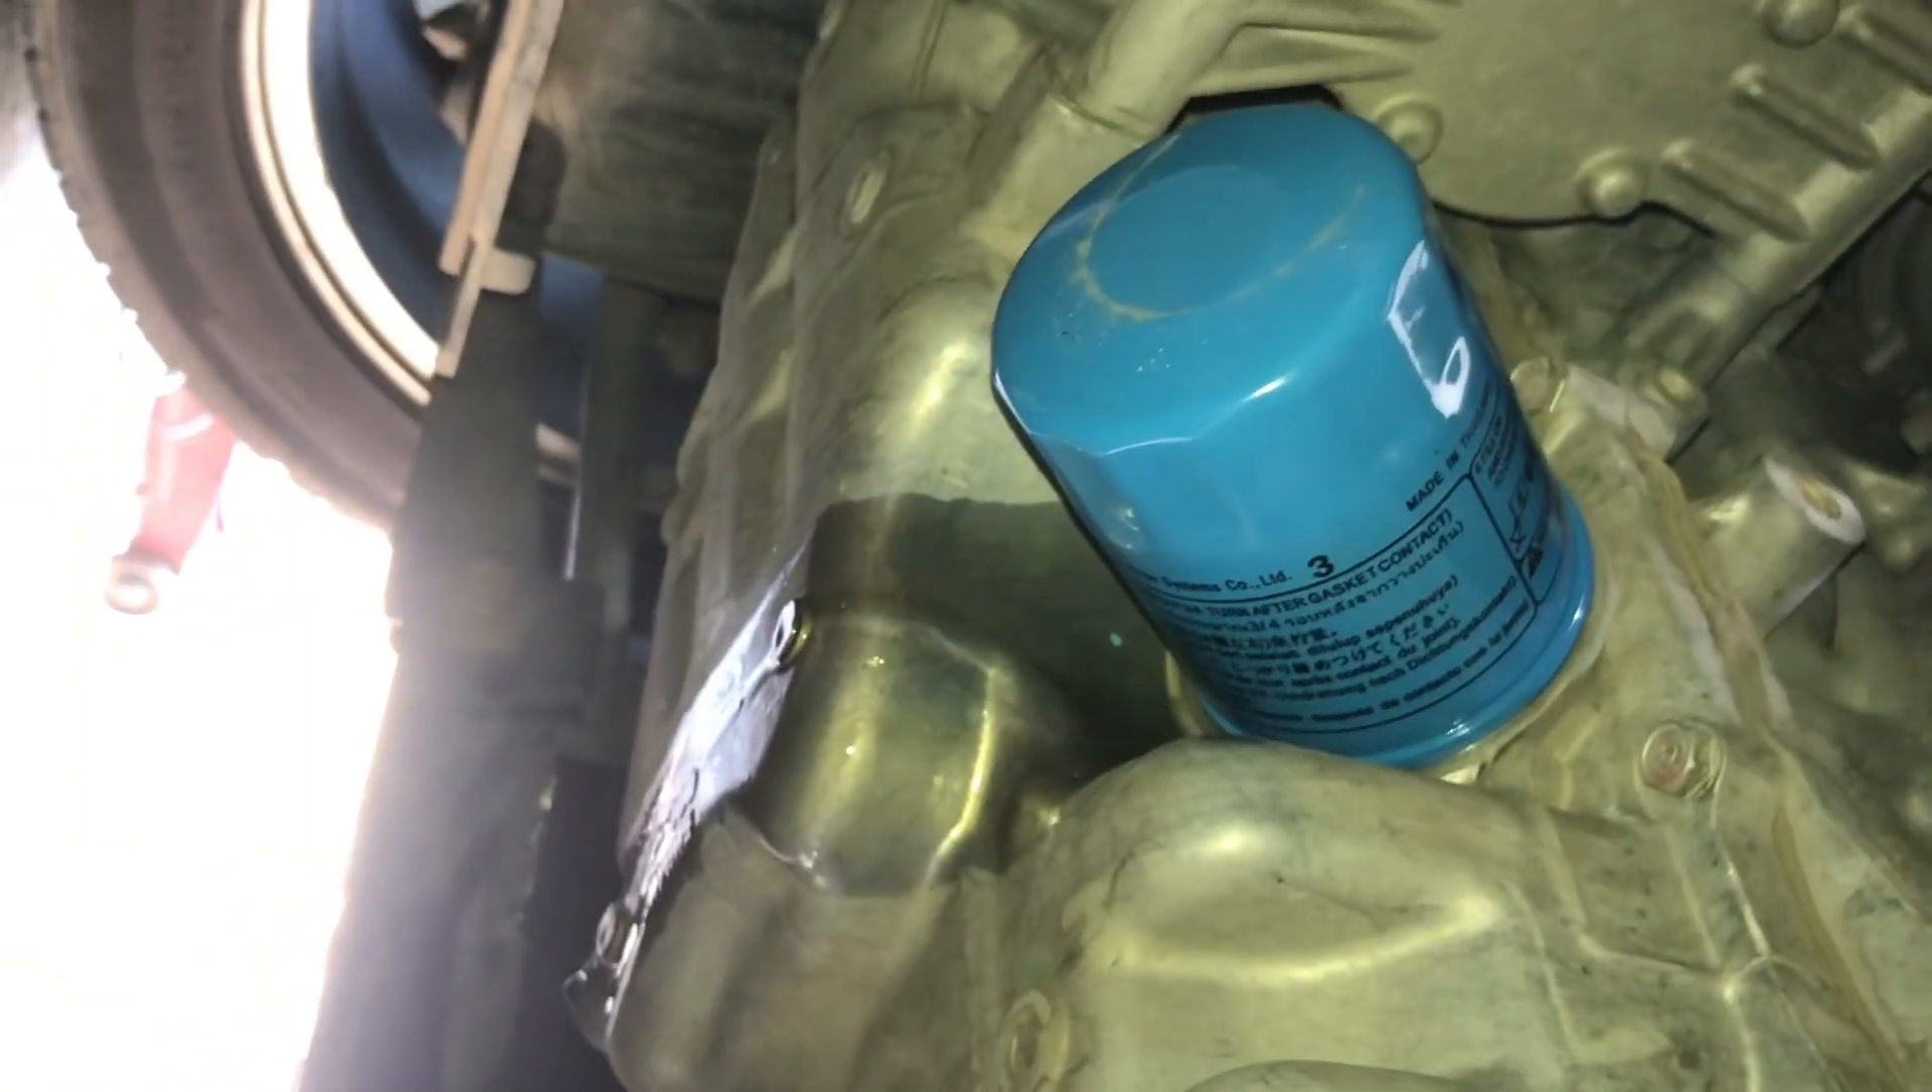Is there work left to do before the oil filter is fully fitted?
No.